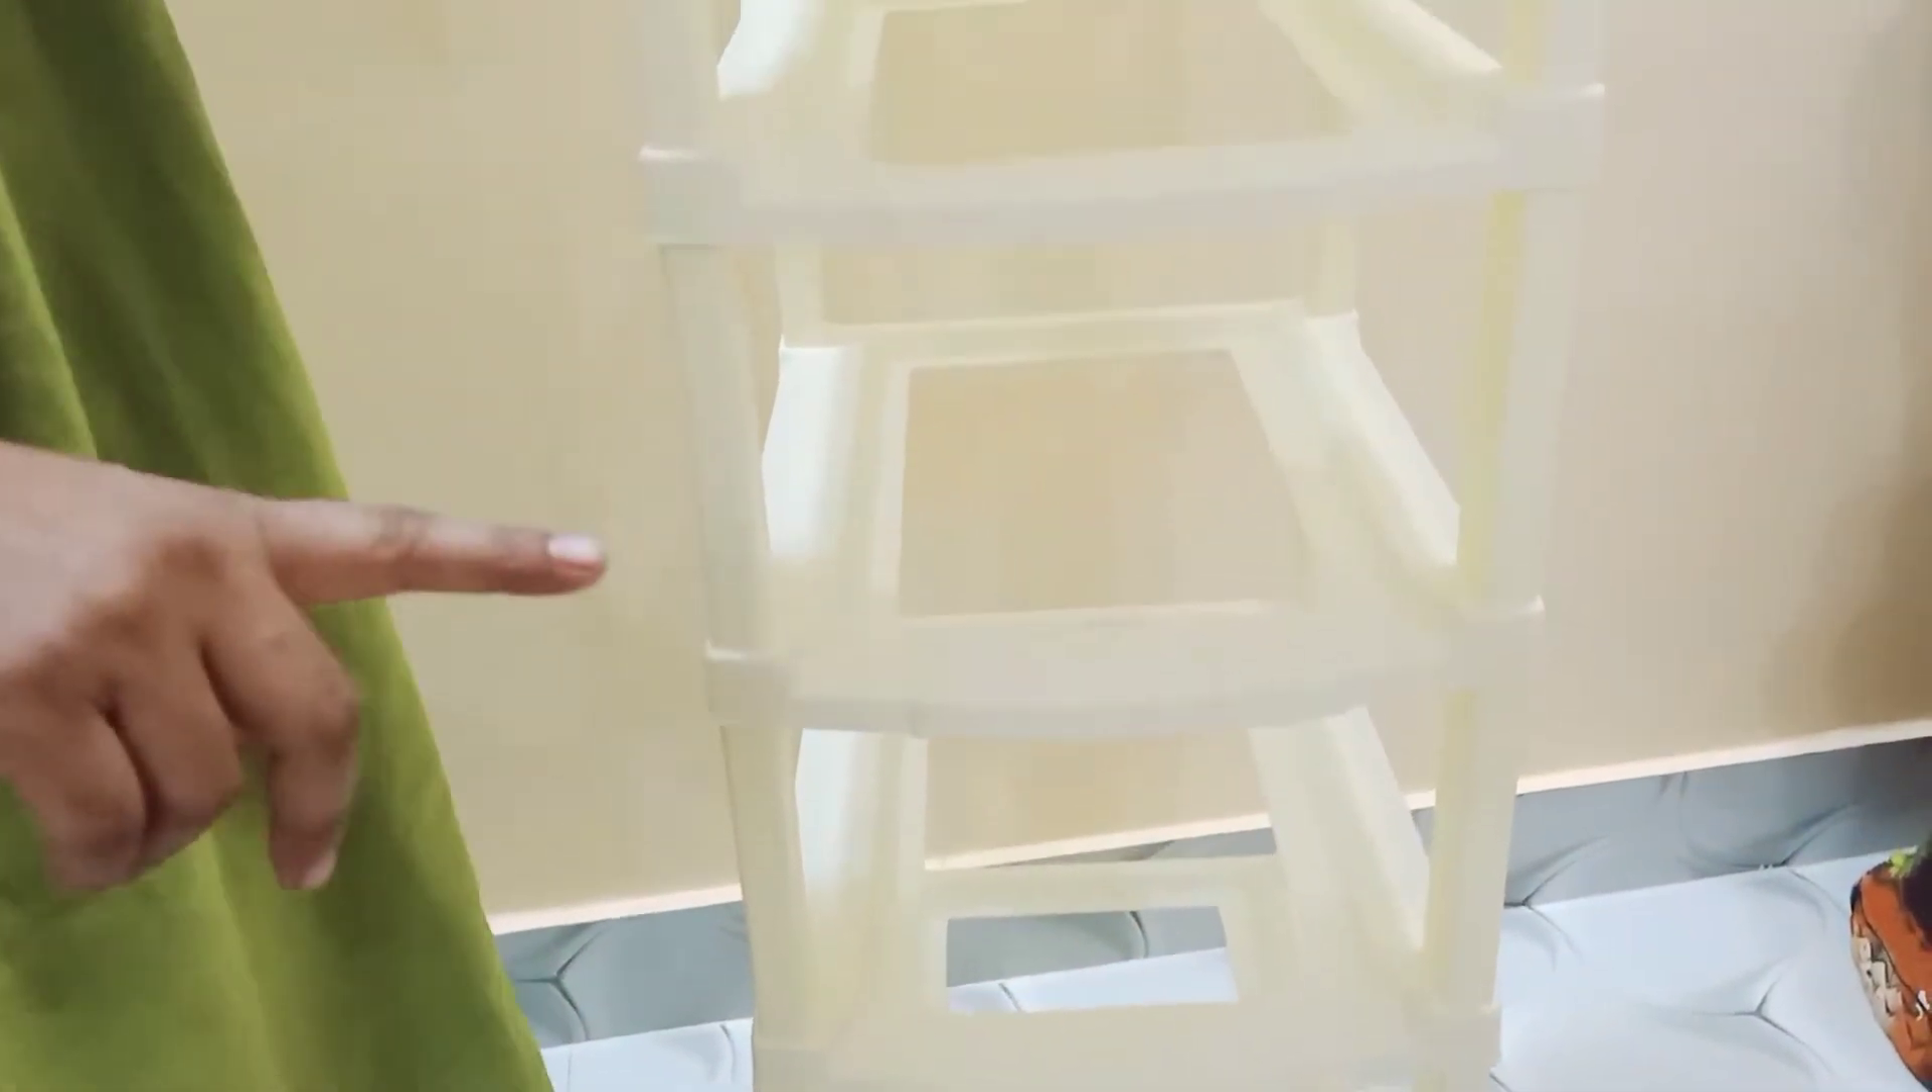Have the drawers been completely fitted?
No.